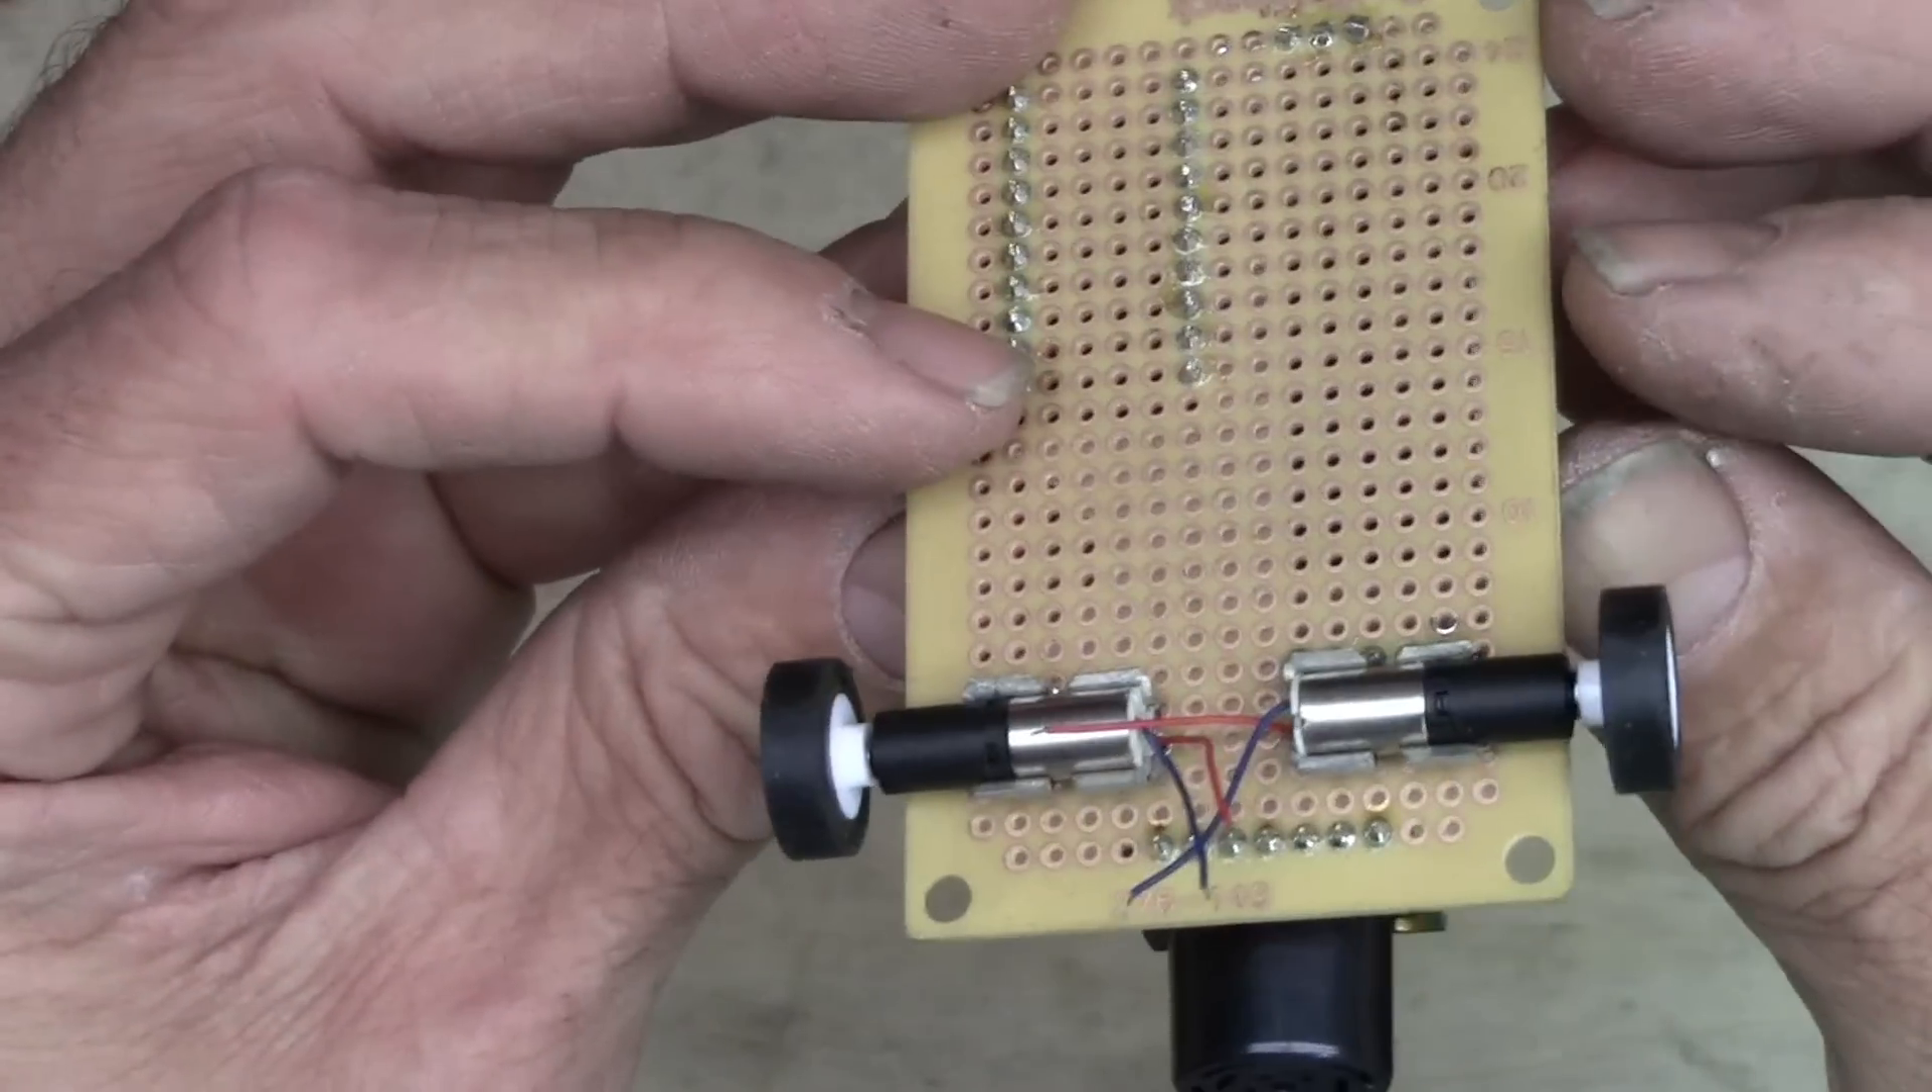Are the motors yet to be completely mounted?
No.